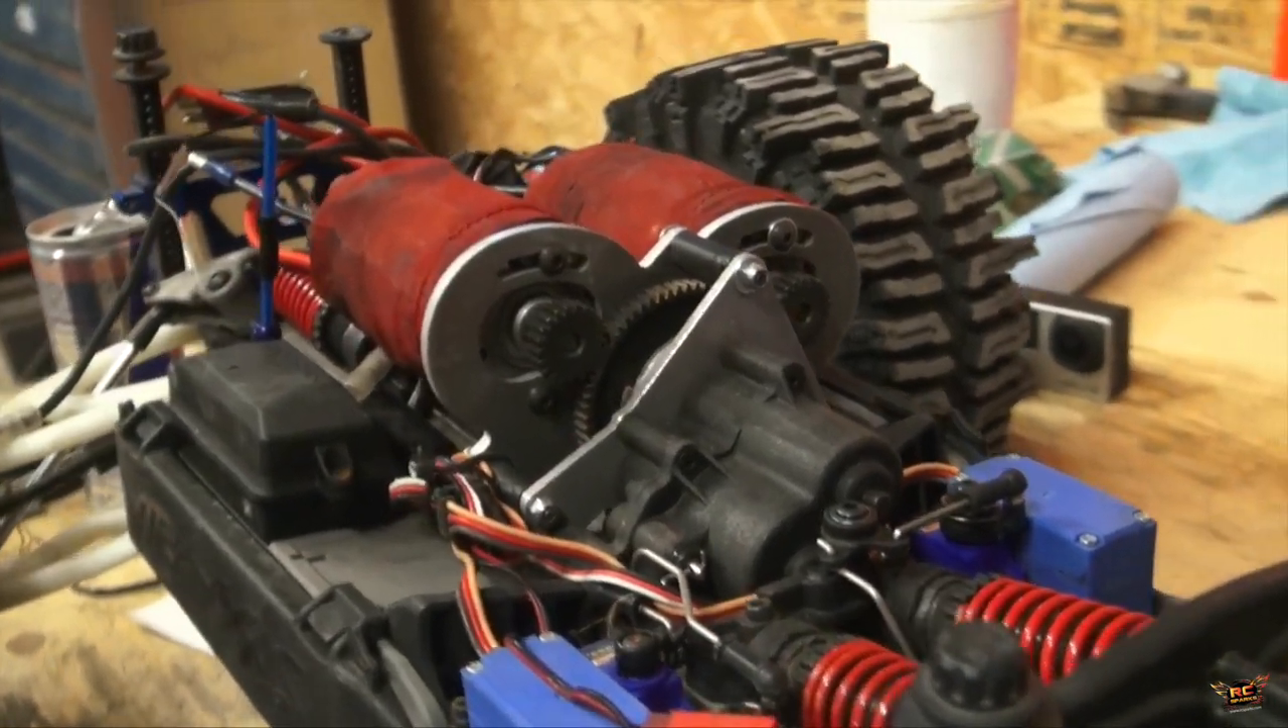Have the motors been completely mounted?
Yes.